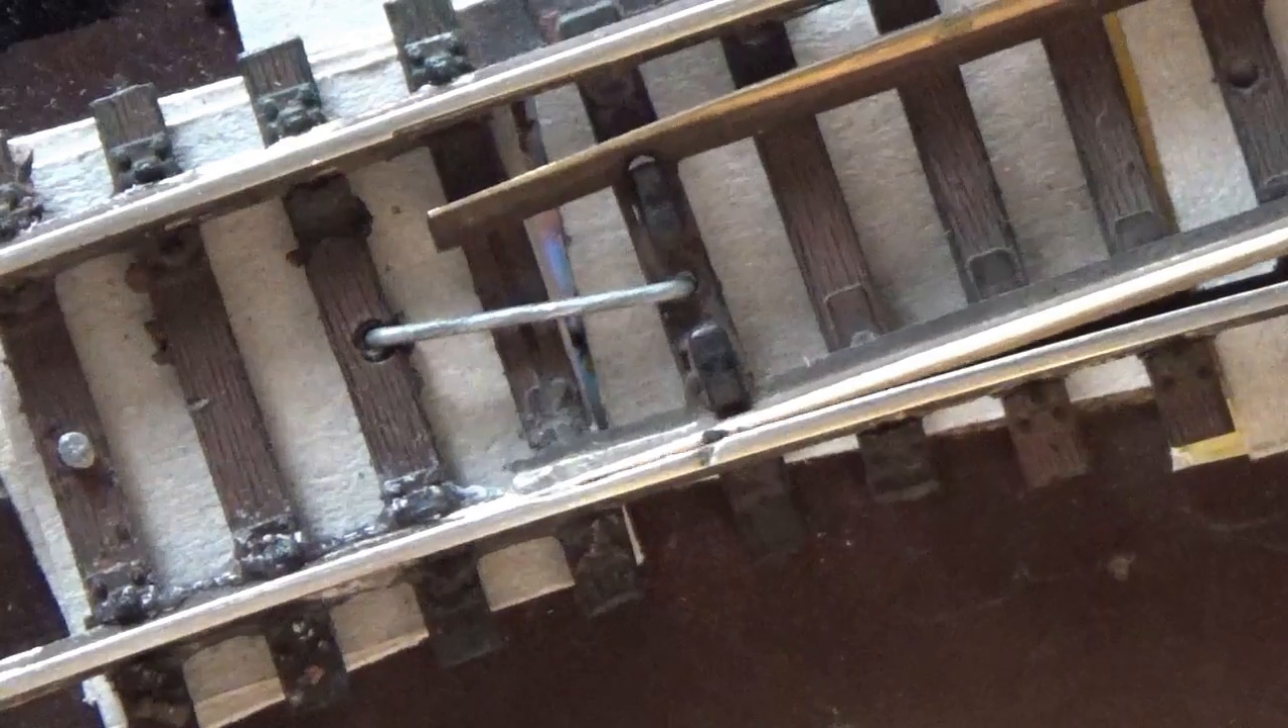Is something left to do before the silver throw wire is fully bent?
No.